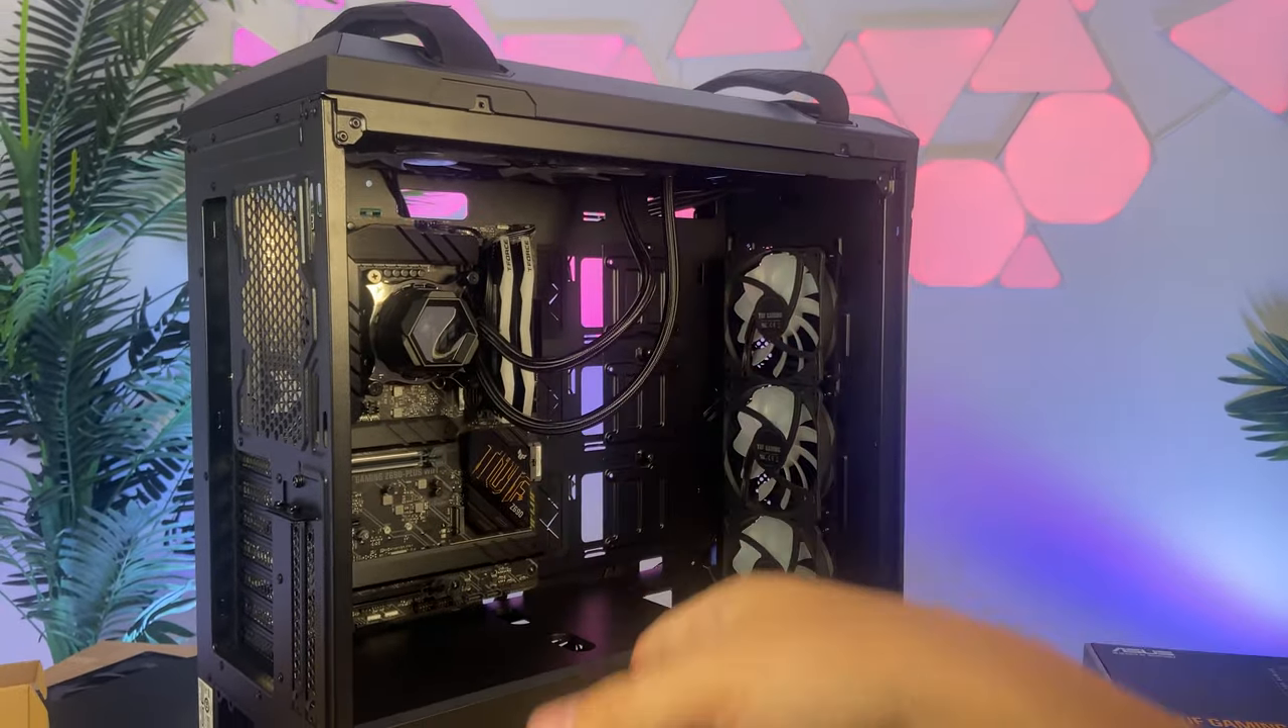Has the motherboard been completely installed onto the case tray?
Yes.